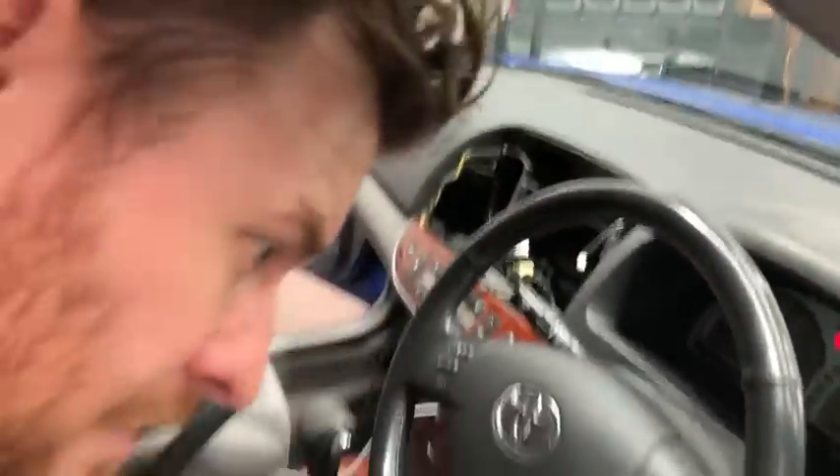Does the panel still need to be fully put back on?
Yes.